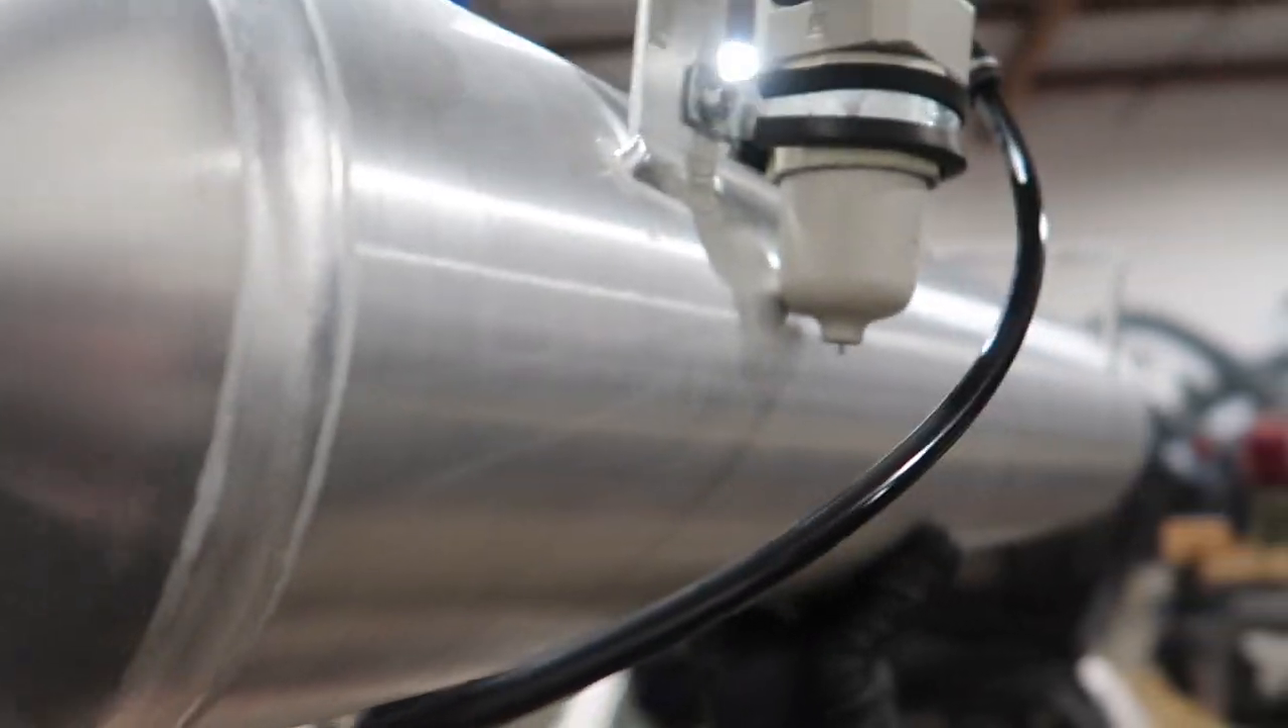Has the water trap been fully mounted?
Yes.